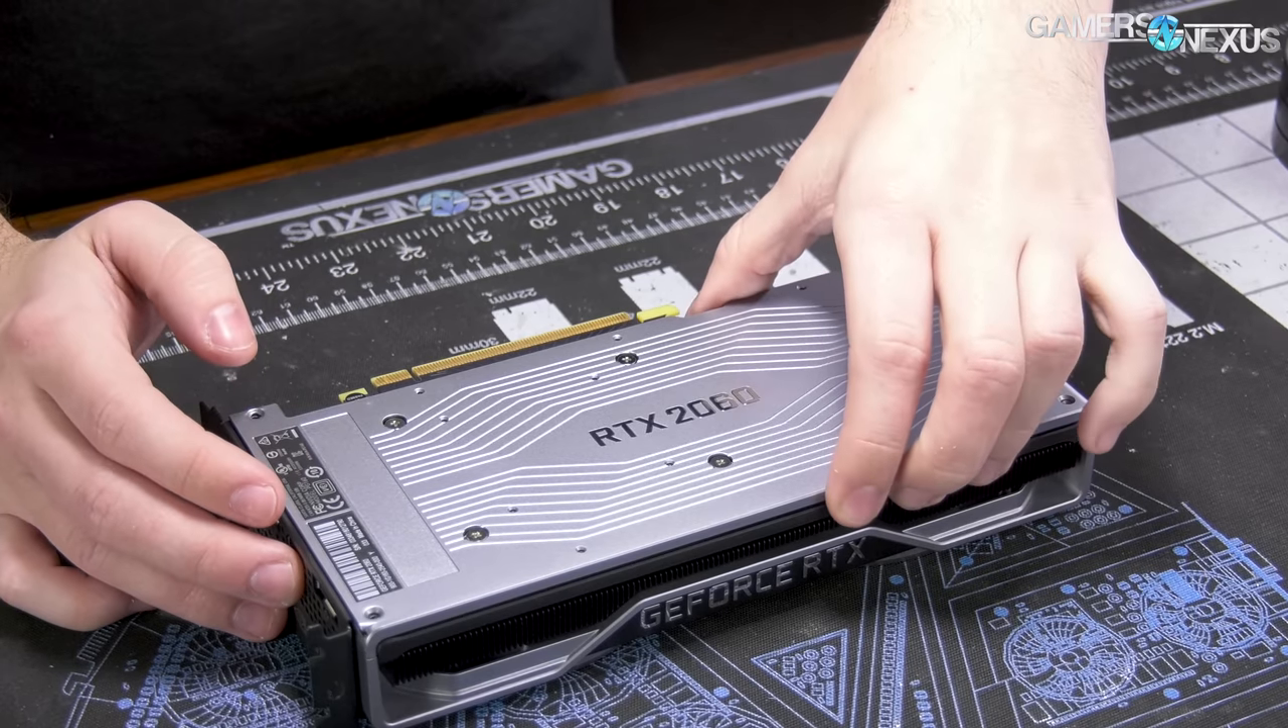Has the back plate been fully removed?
No.